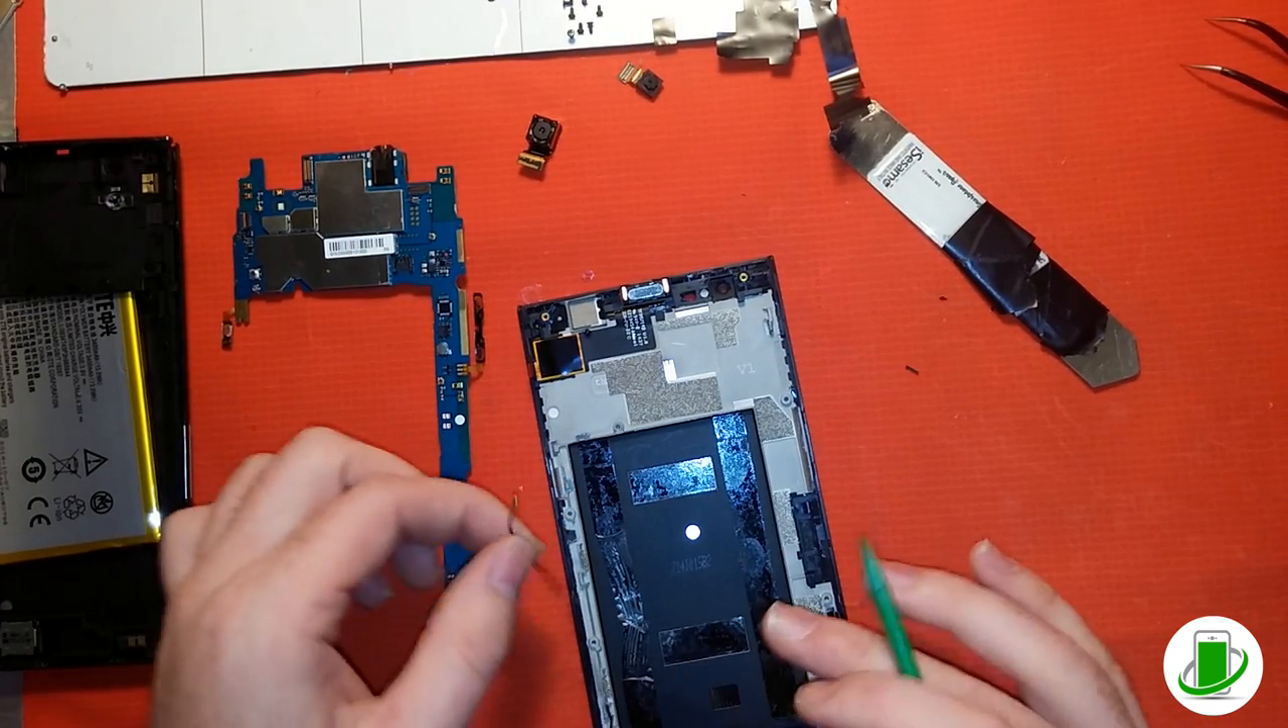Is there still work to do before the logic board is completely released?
No.